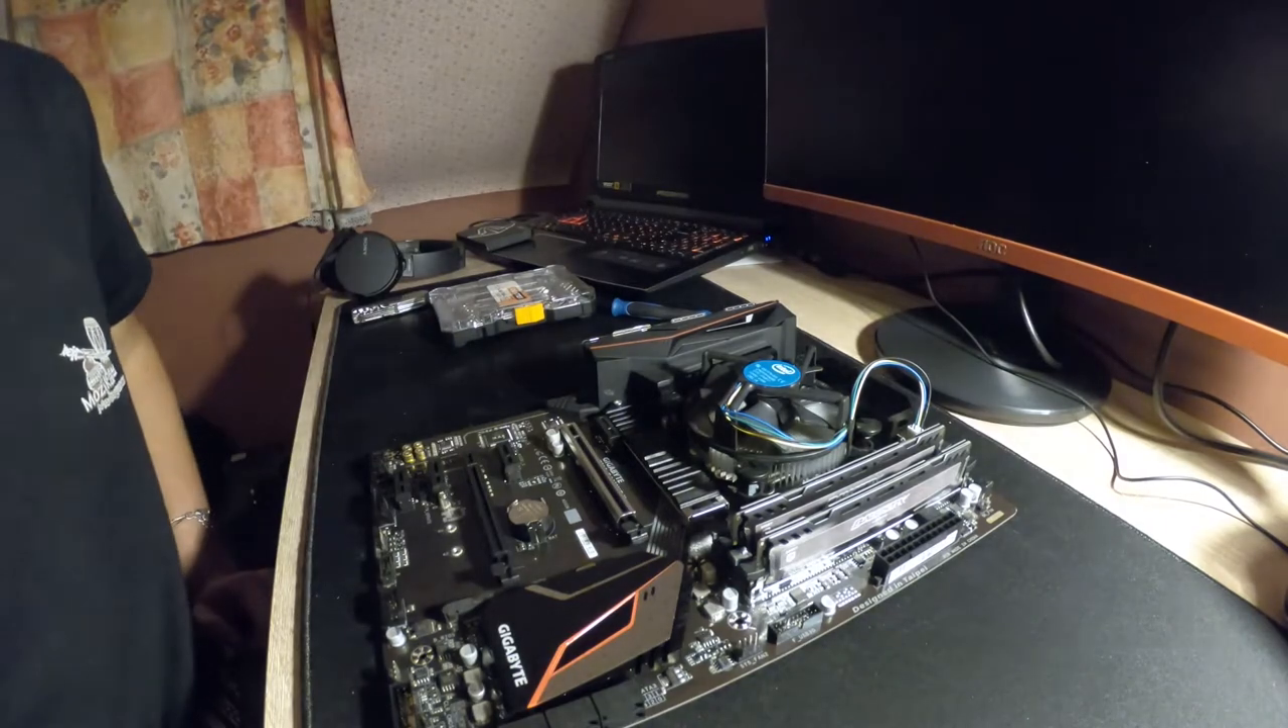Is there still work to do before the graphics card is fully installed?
Yes.